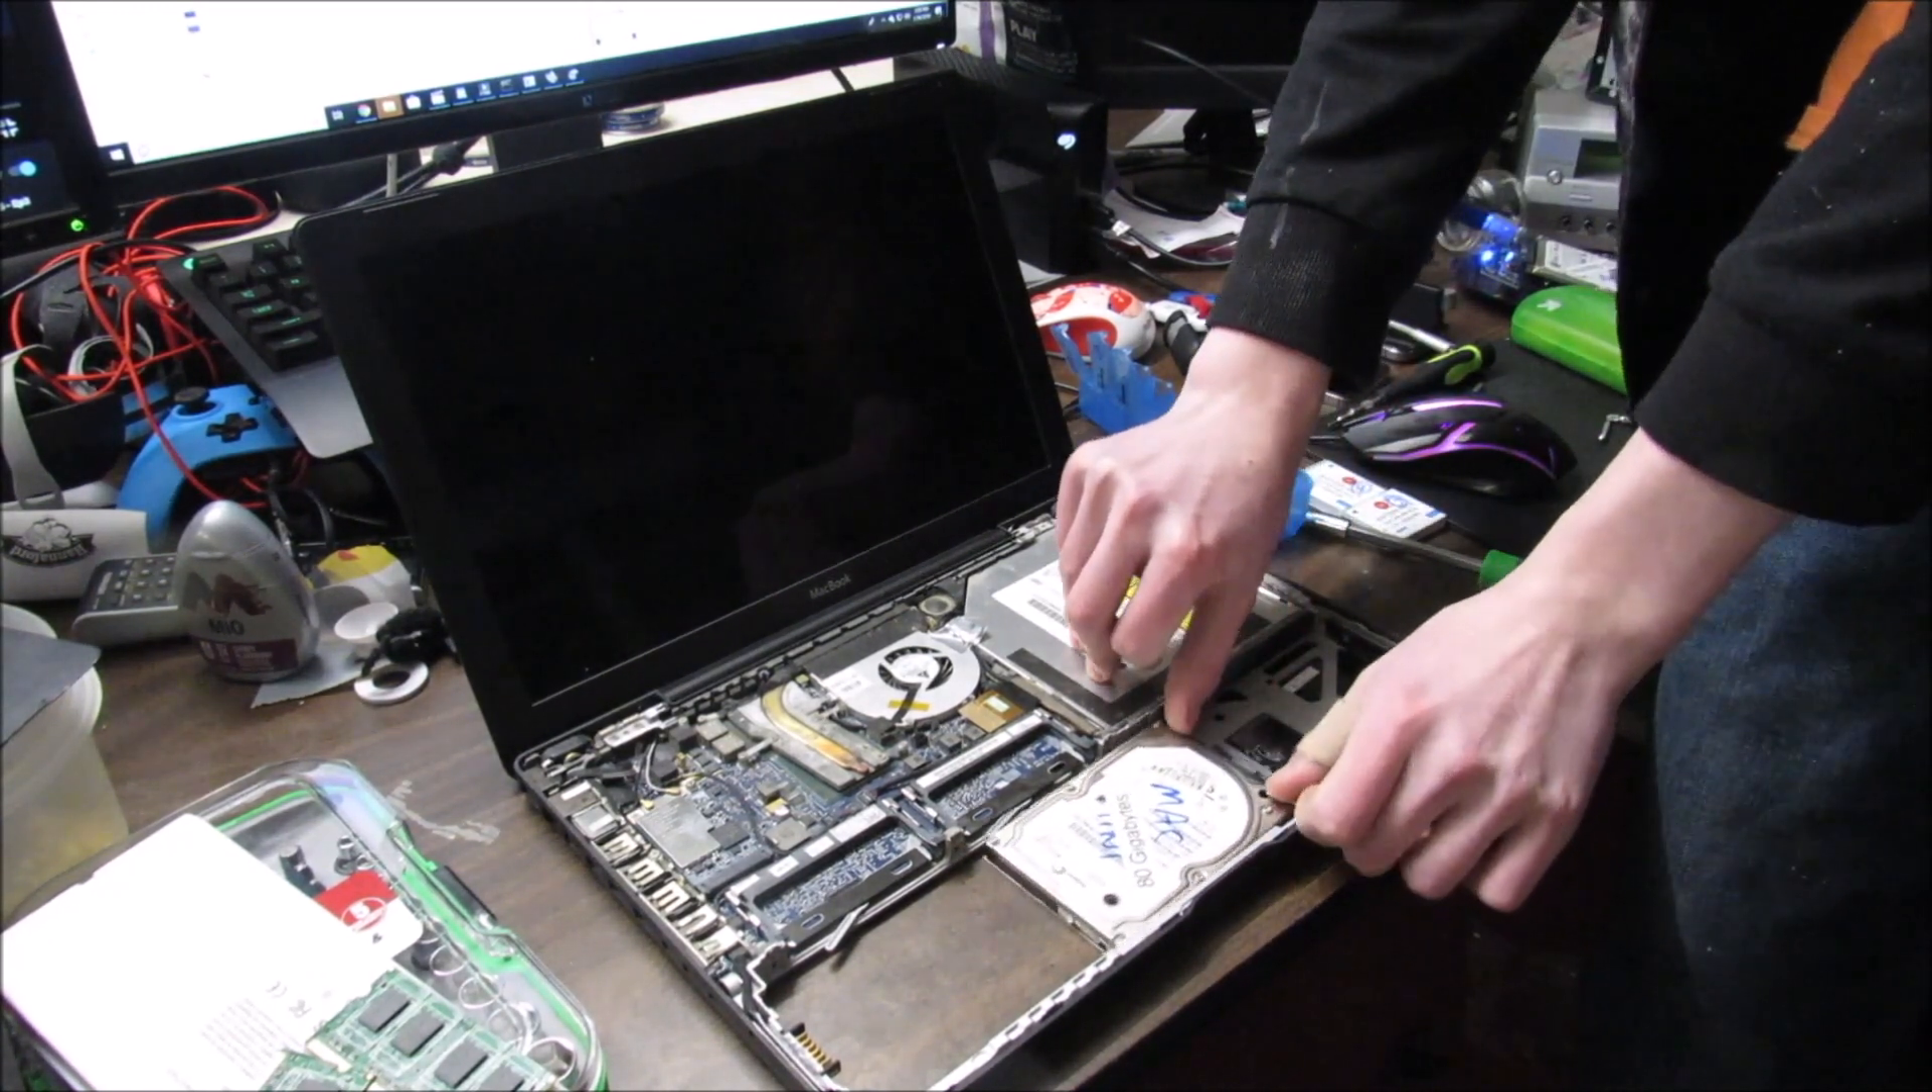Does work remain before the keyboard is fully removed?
No.